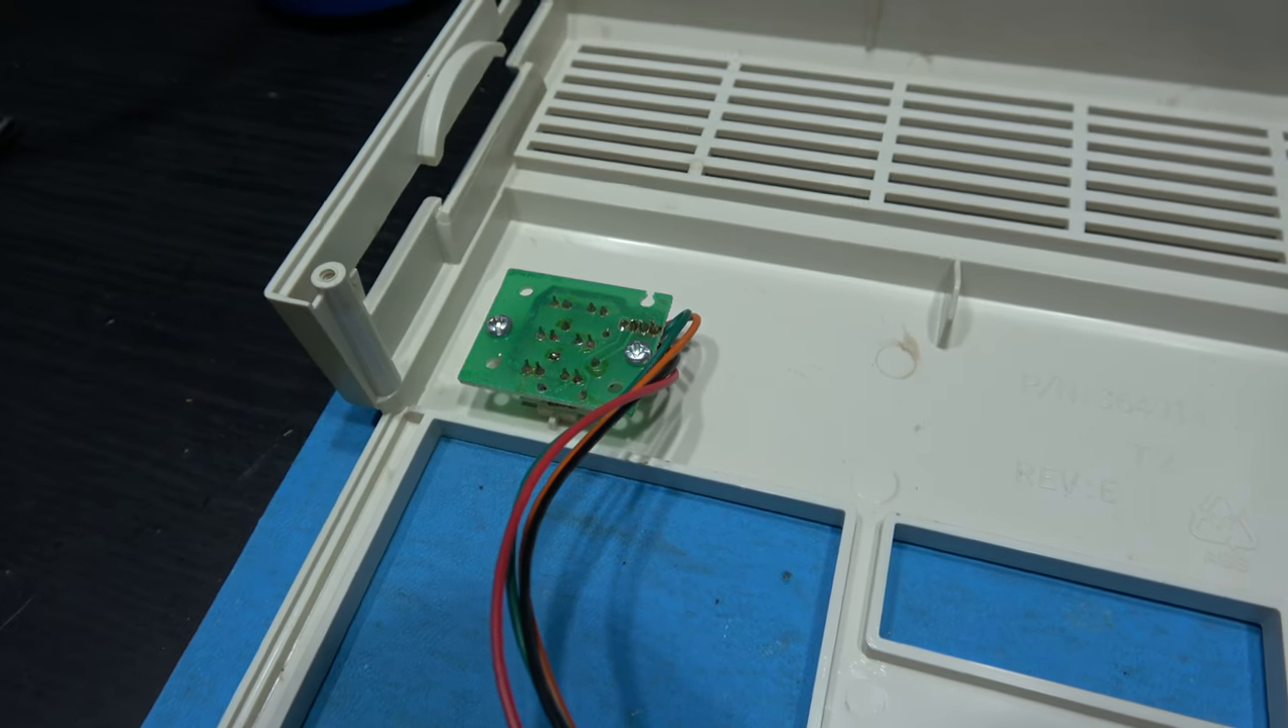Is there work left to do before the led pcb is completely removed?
Yes.